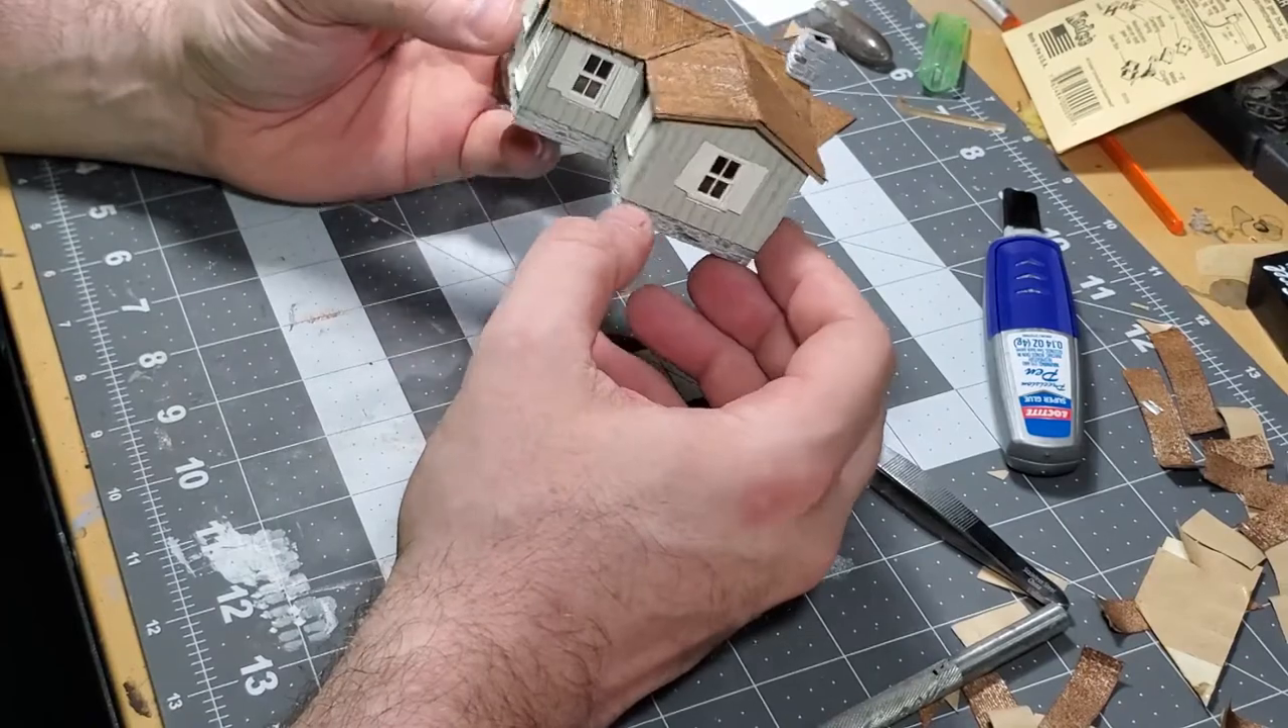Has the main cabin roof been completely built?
Yes.